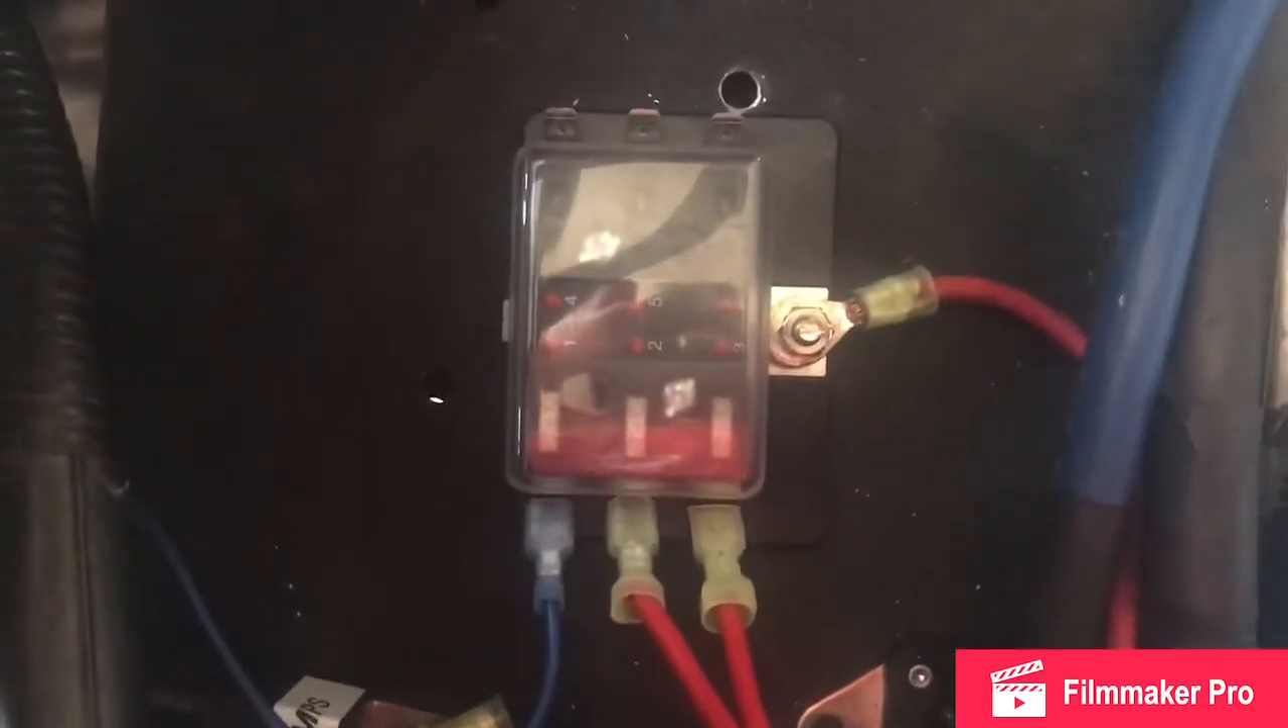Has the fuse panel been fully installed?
Yes.